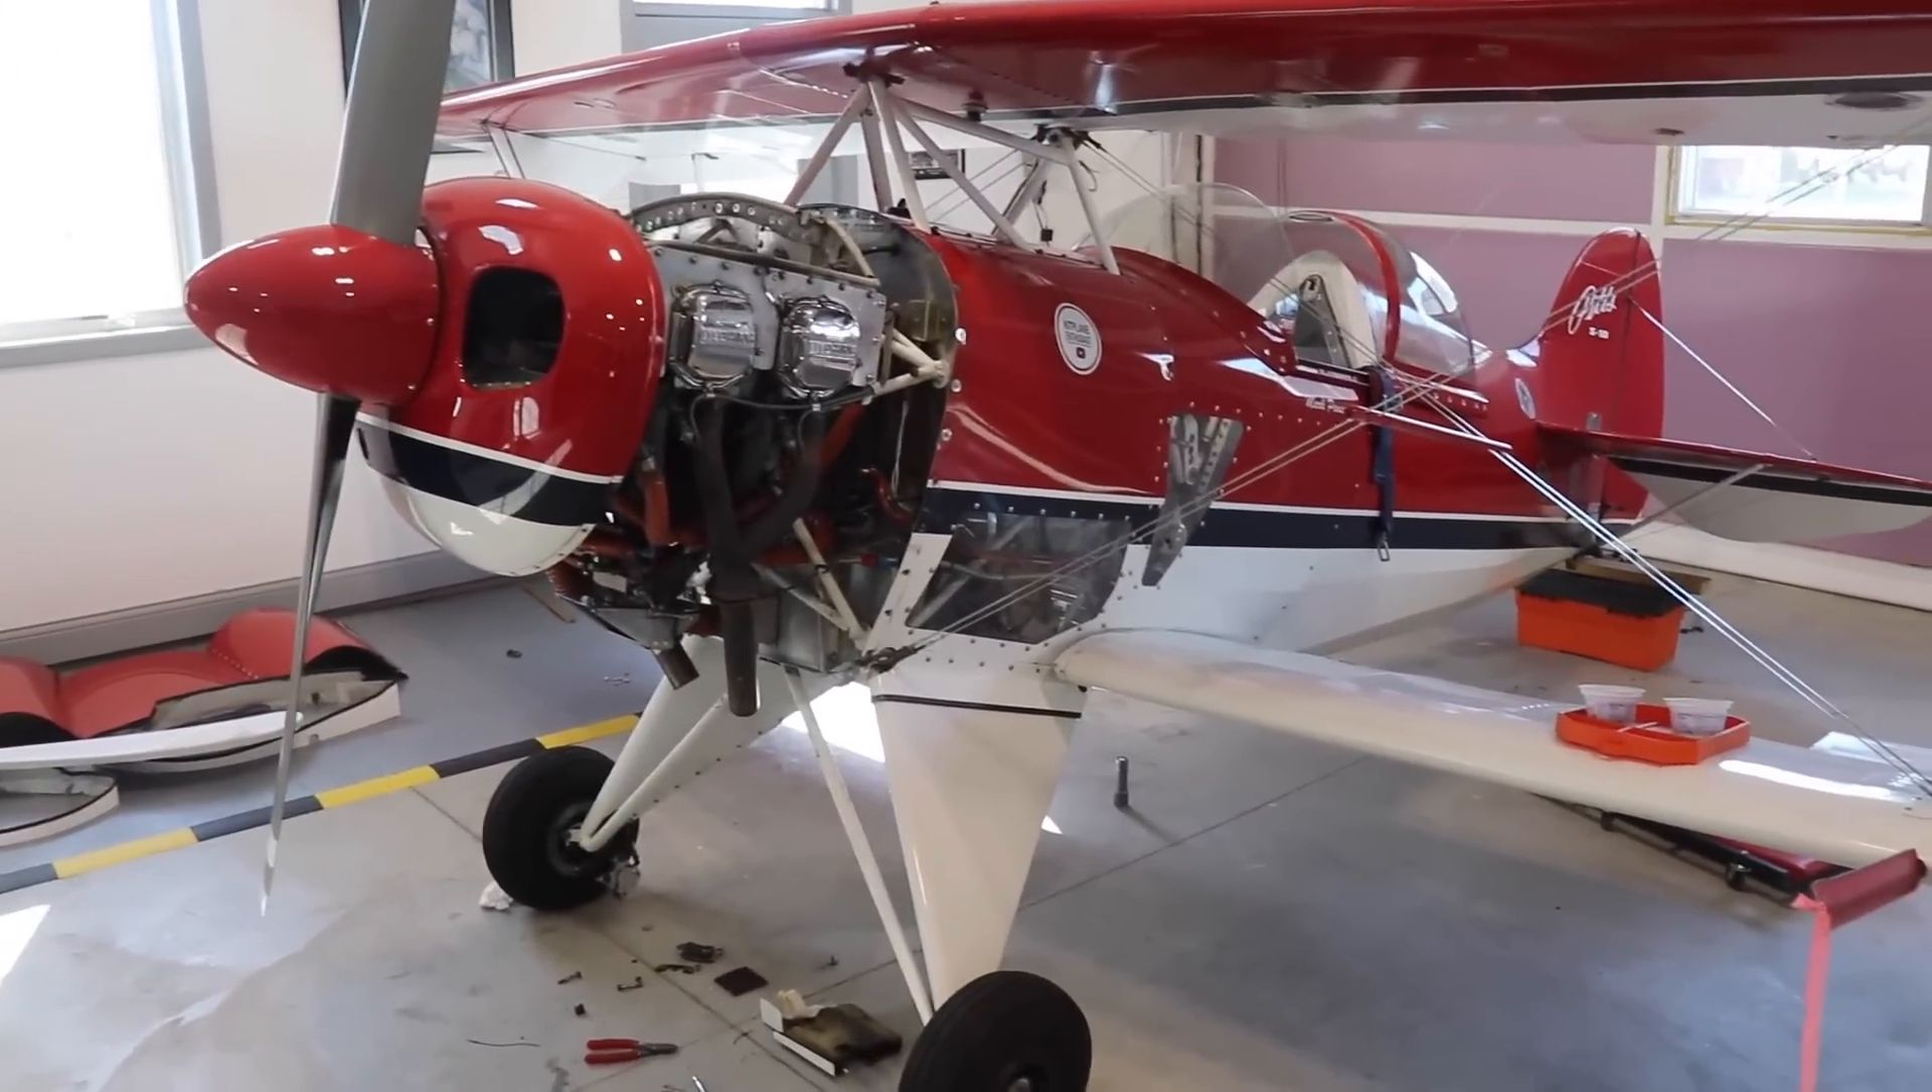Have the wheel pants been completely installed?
No.